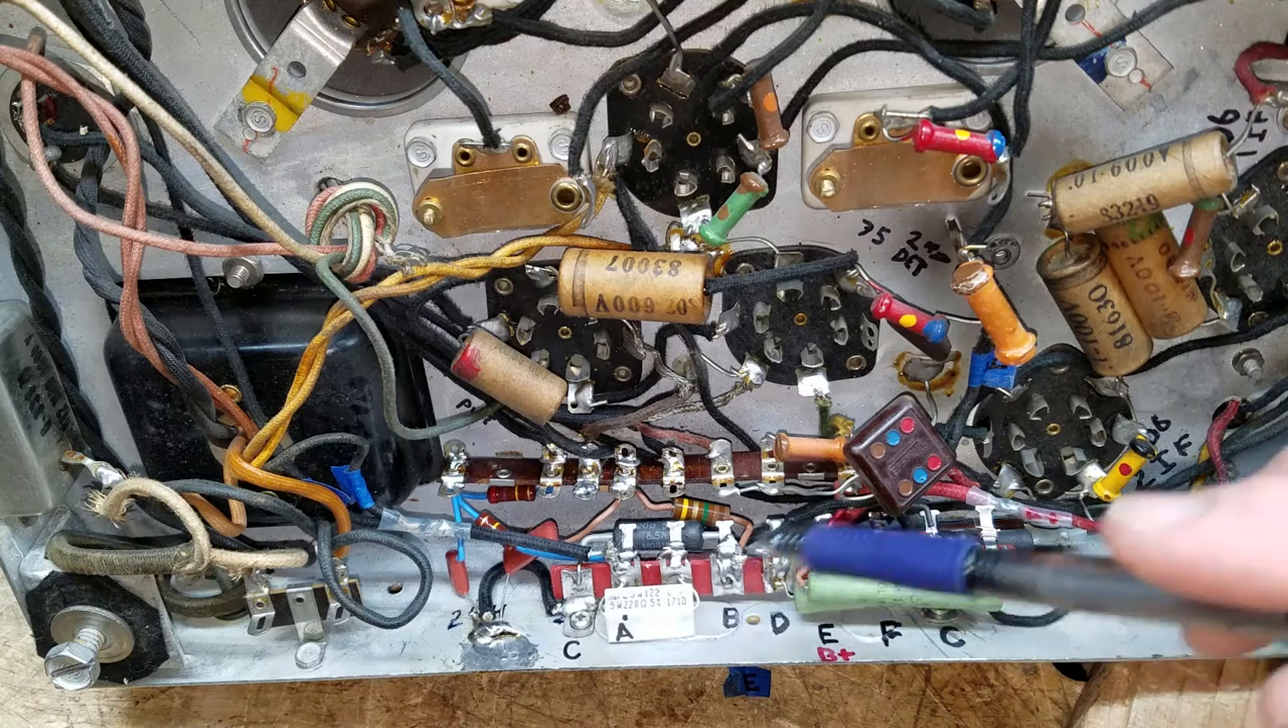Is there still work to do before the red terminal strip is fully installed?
No.